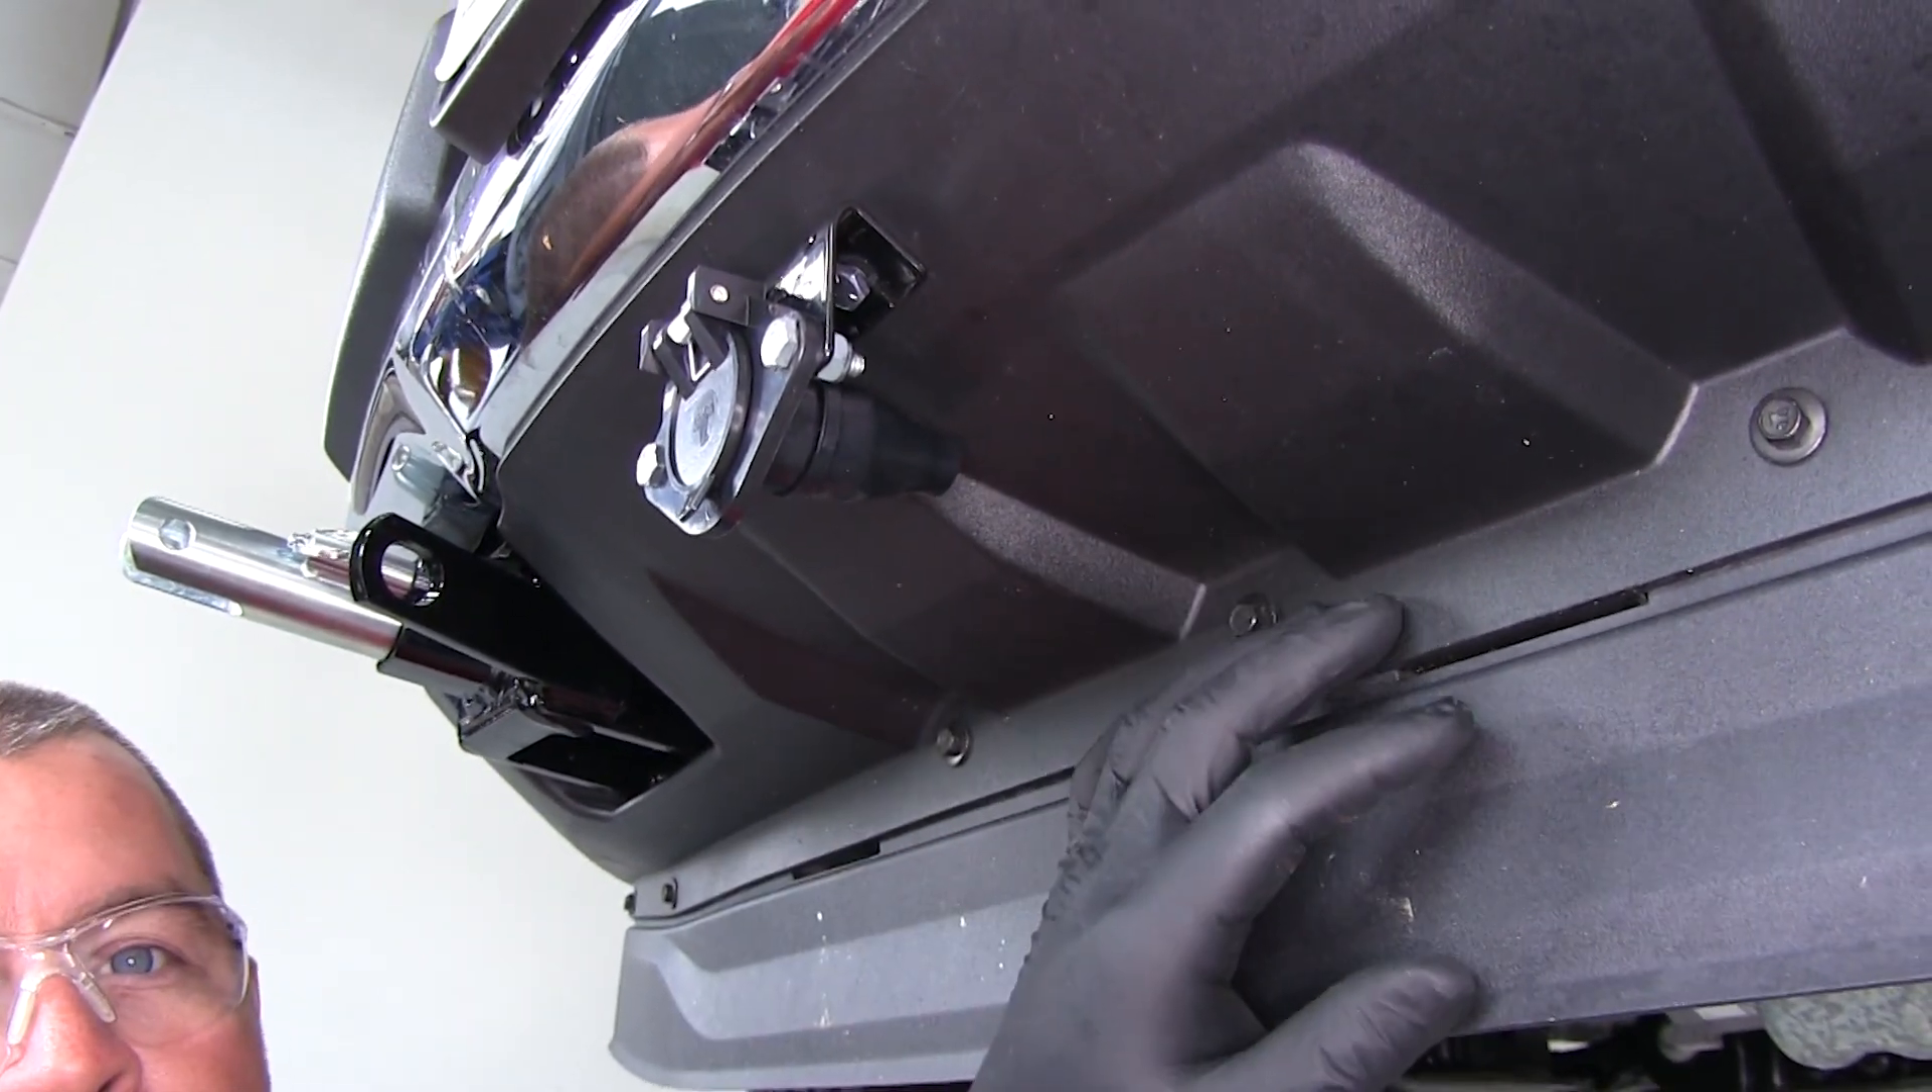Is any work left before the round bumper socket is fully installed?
No.